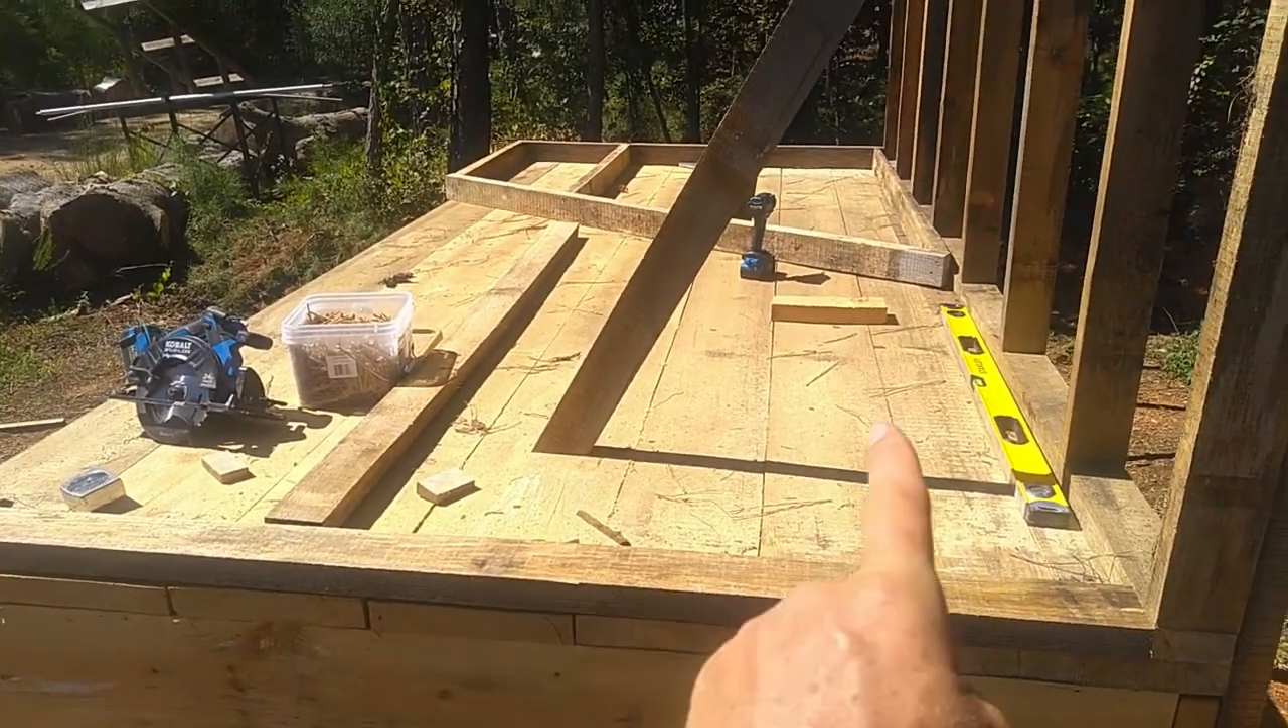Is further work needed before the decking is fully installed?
No.